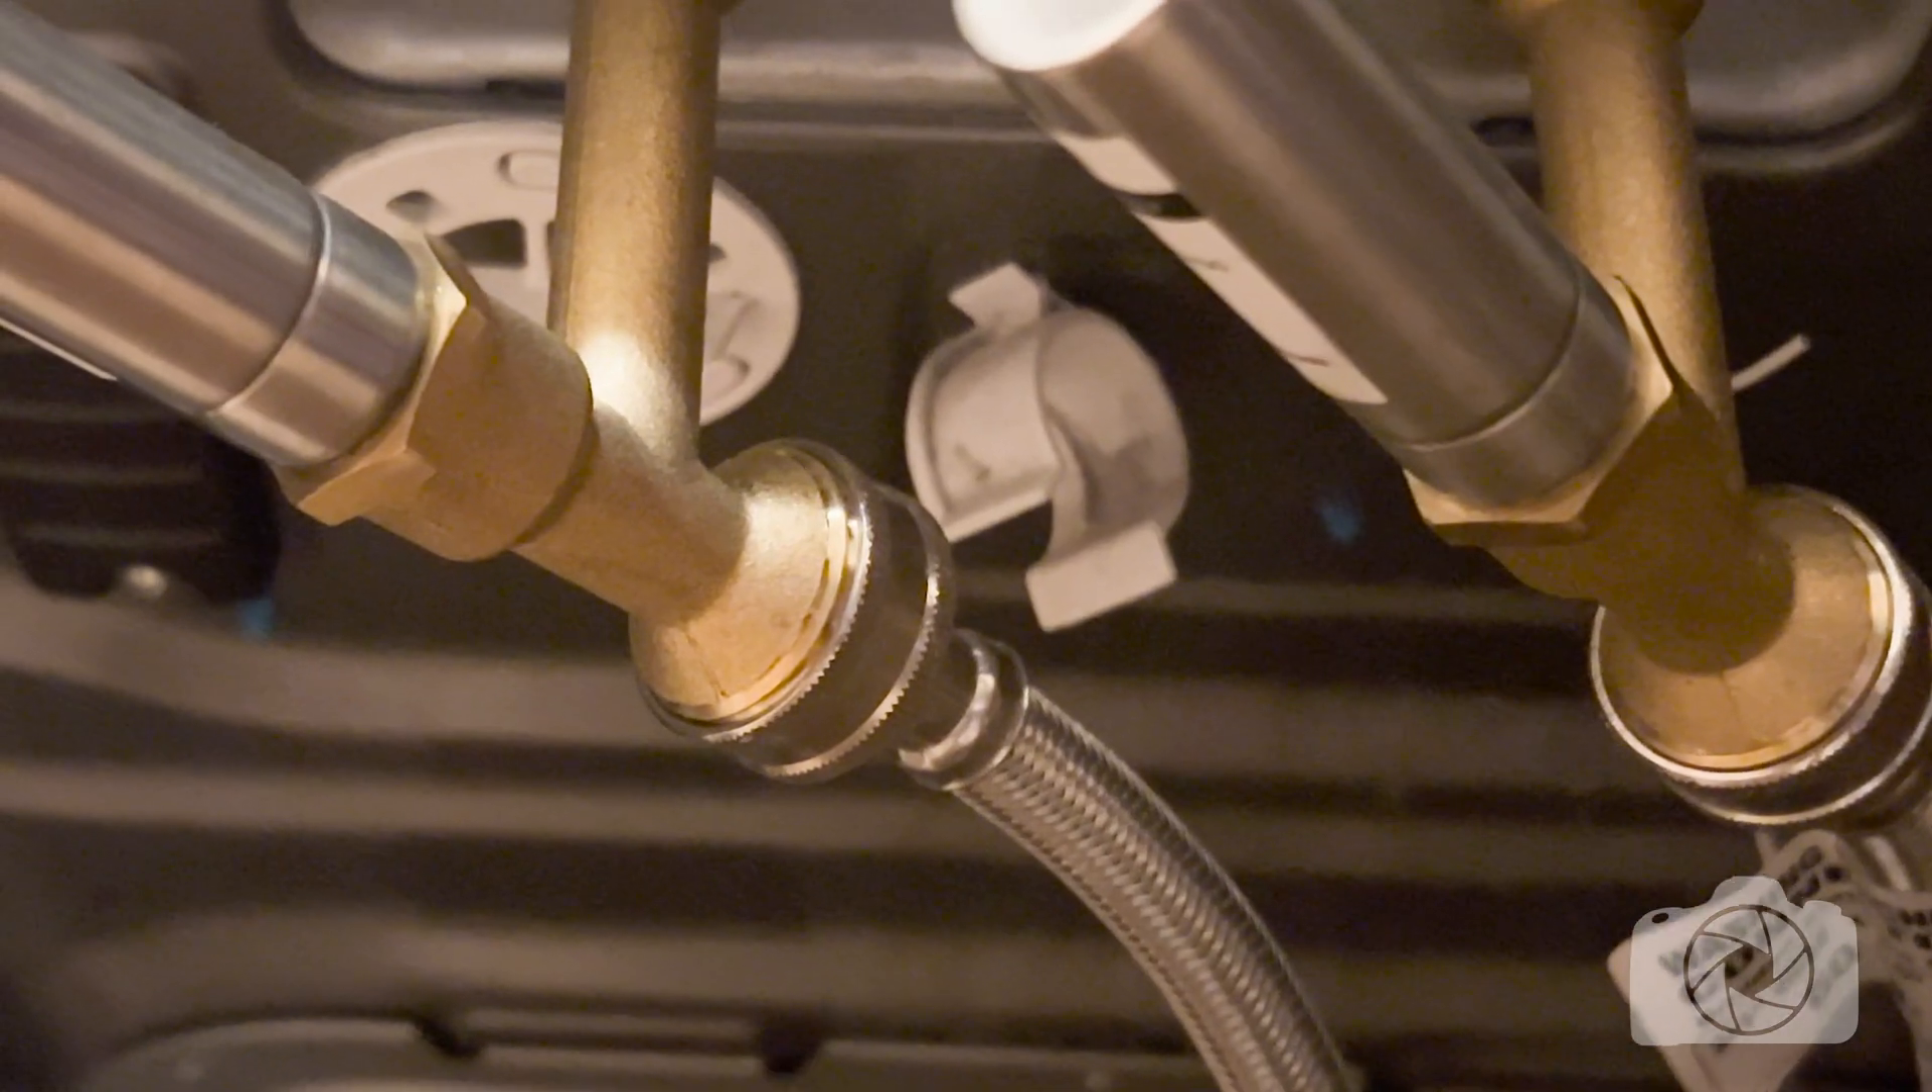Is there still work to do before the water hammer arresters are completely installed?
No.